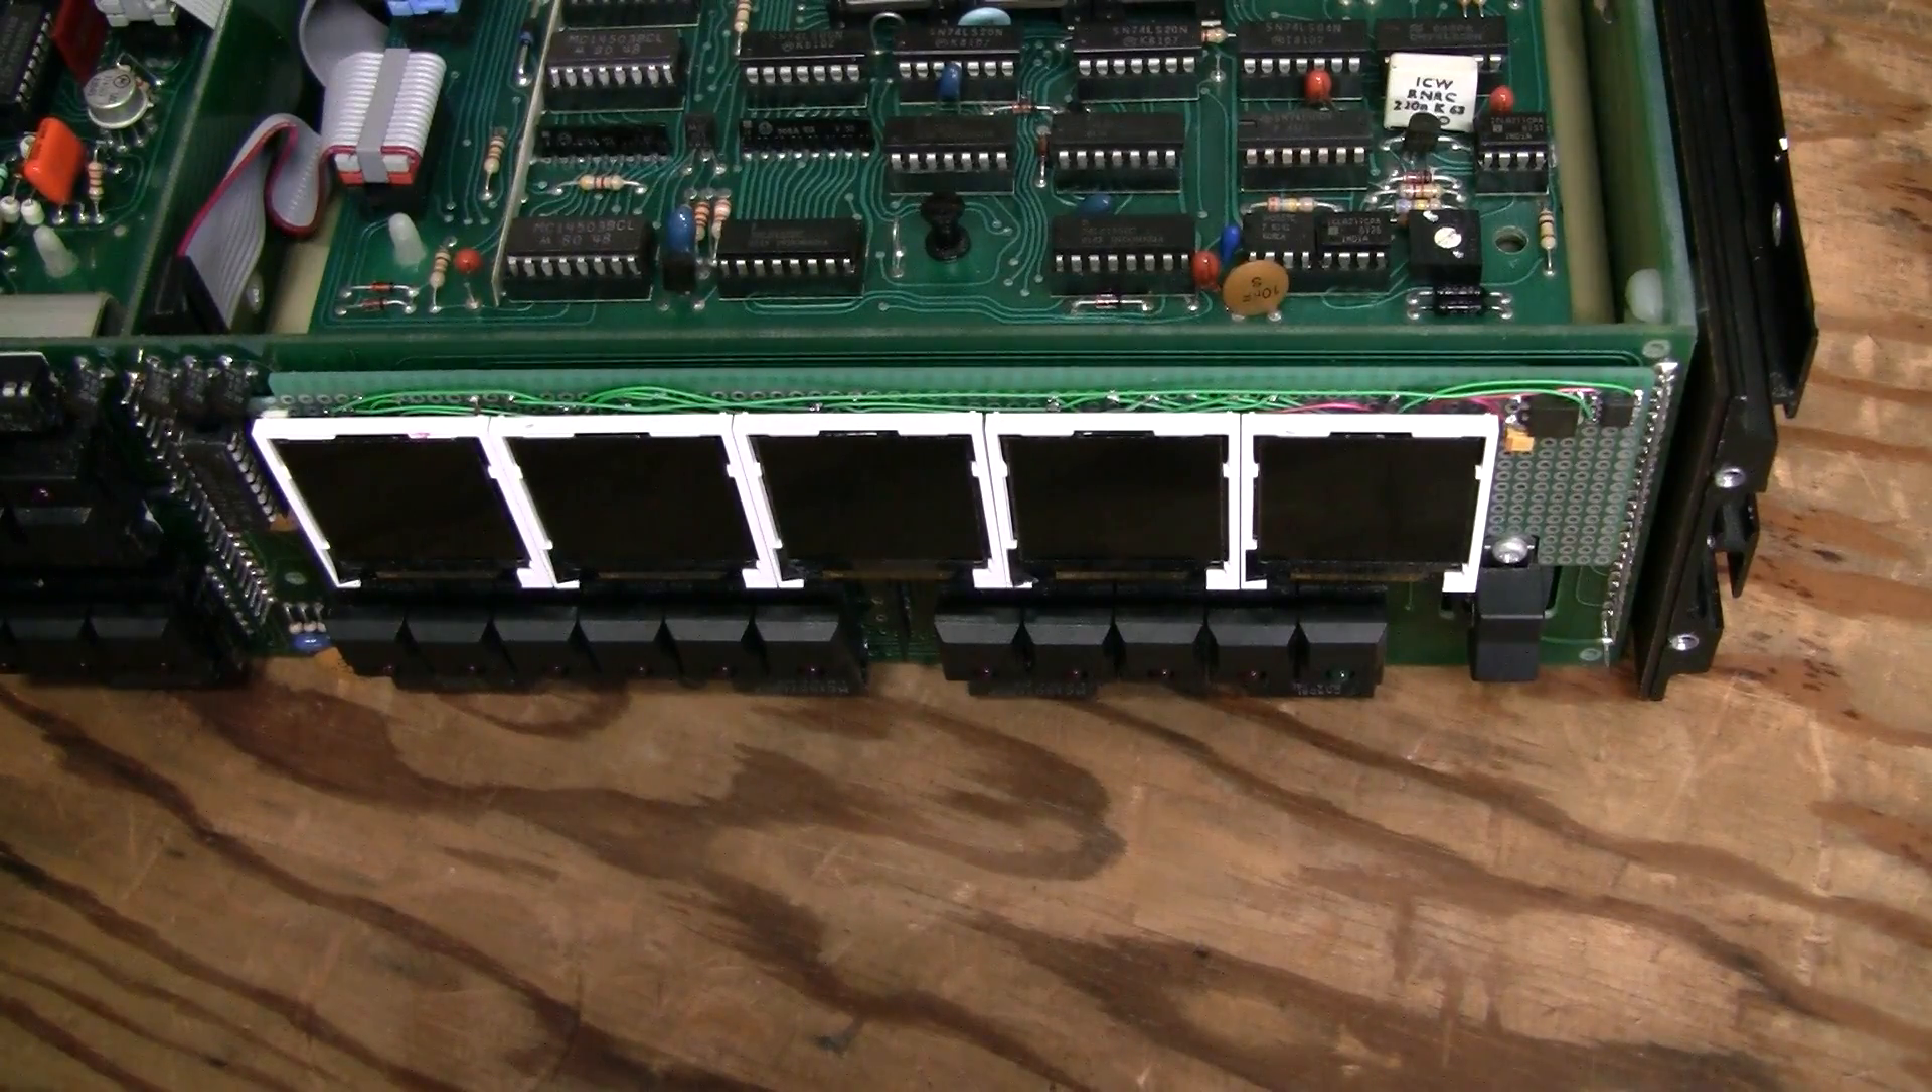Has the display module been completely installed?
Yes.